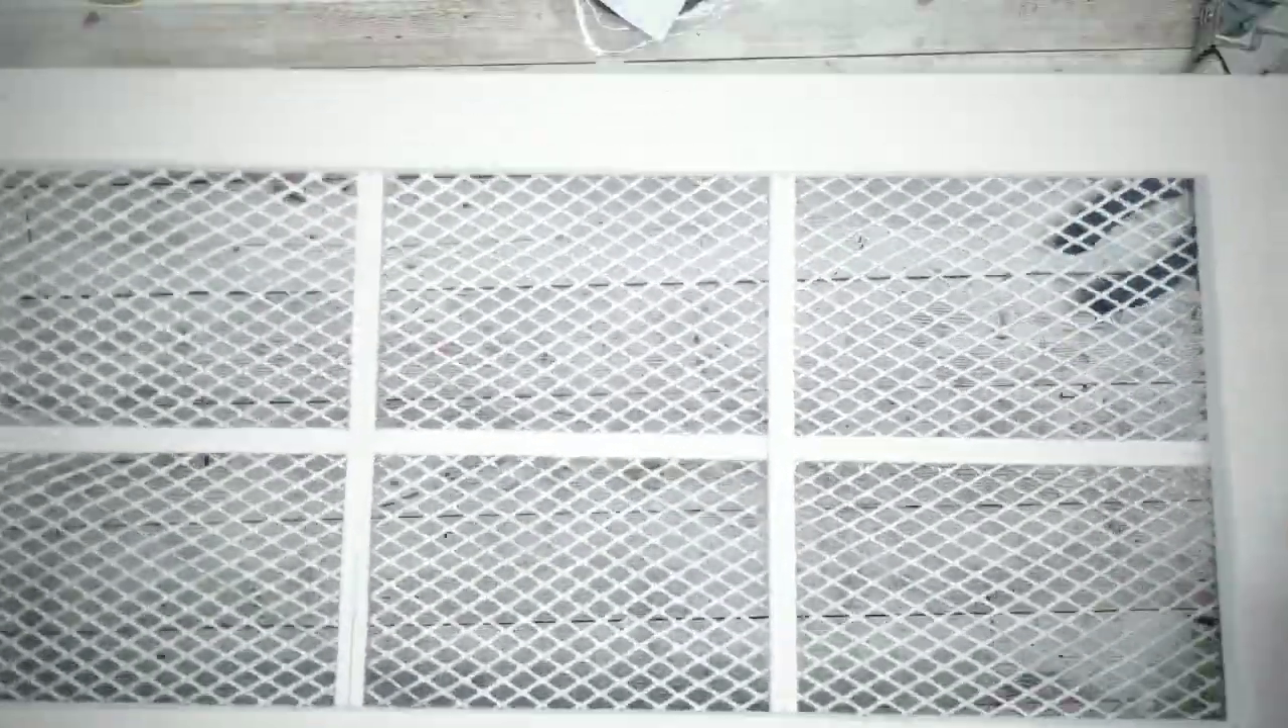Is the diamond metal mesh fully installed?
Yes.